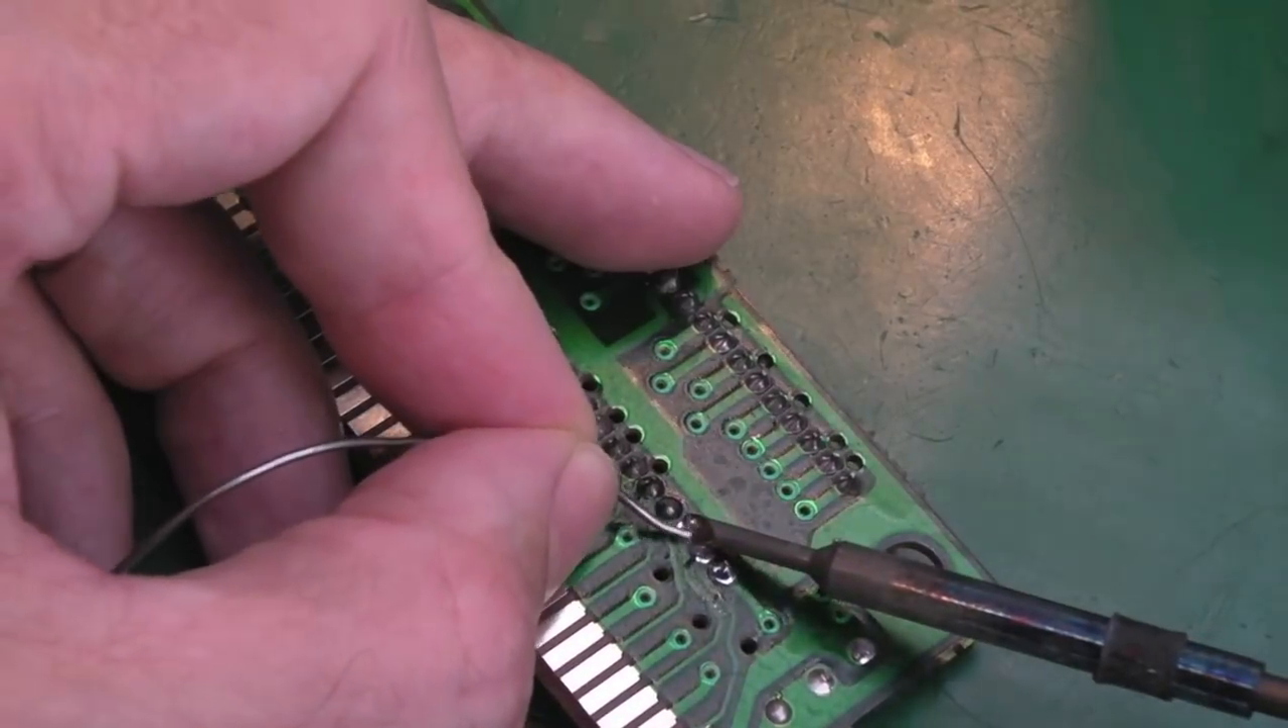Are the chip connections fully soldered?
No.